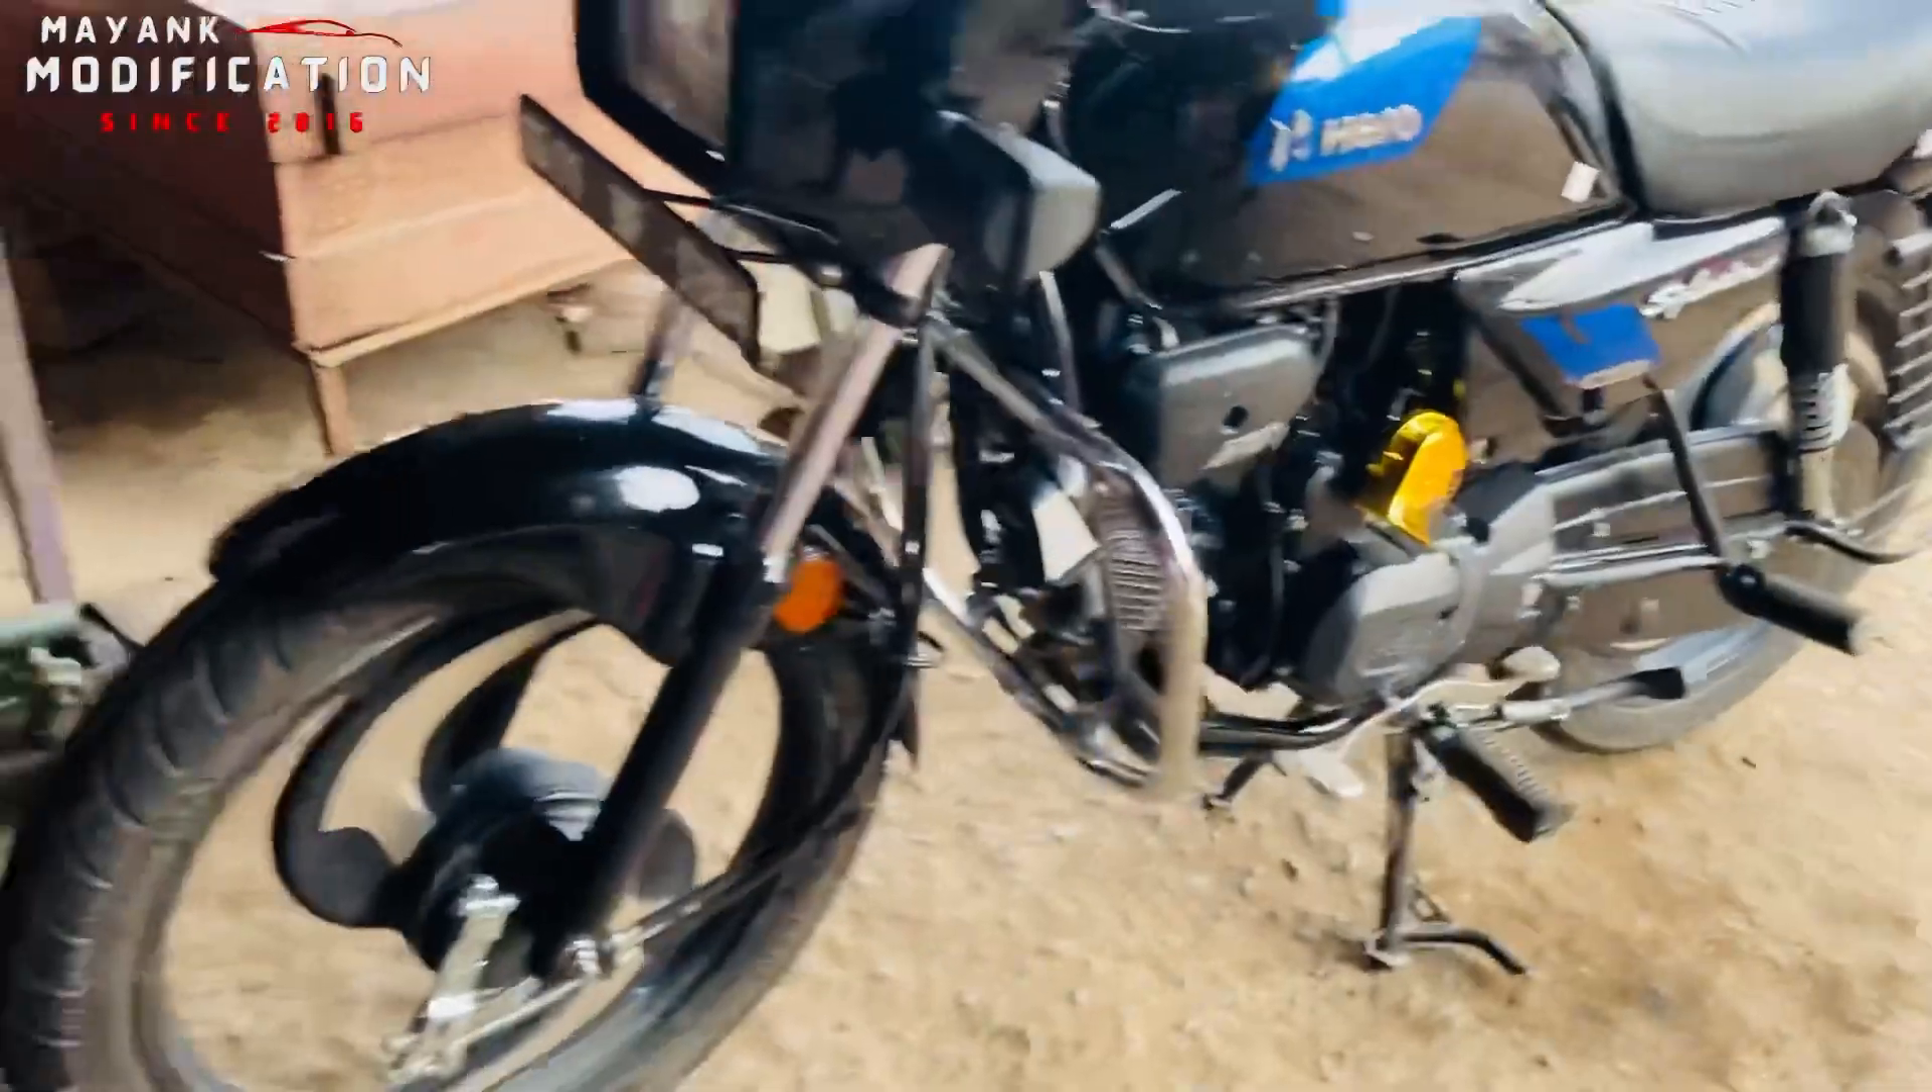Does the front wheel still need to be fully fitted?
No.